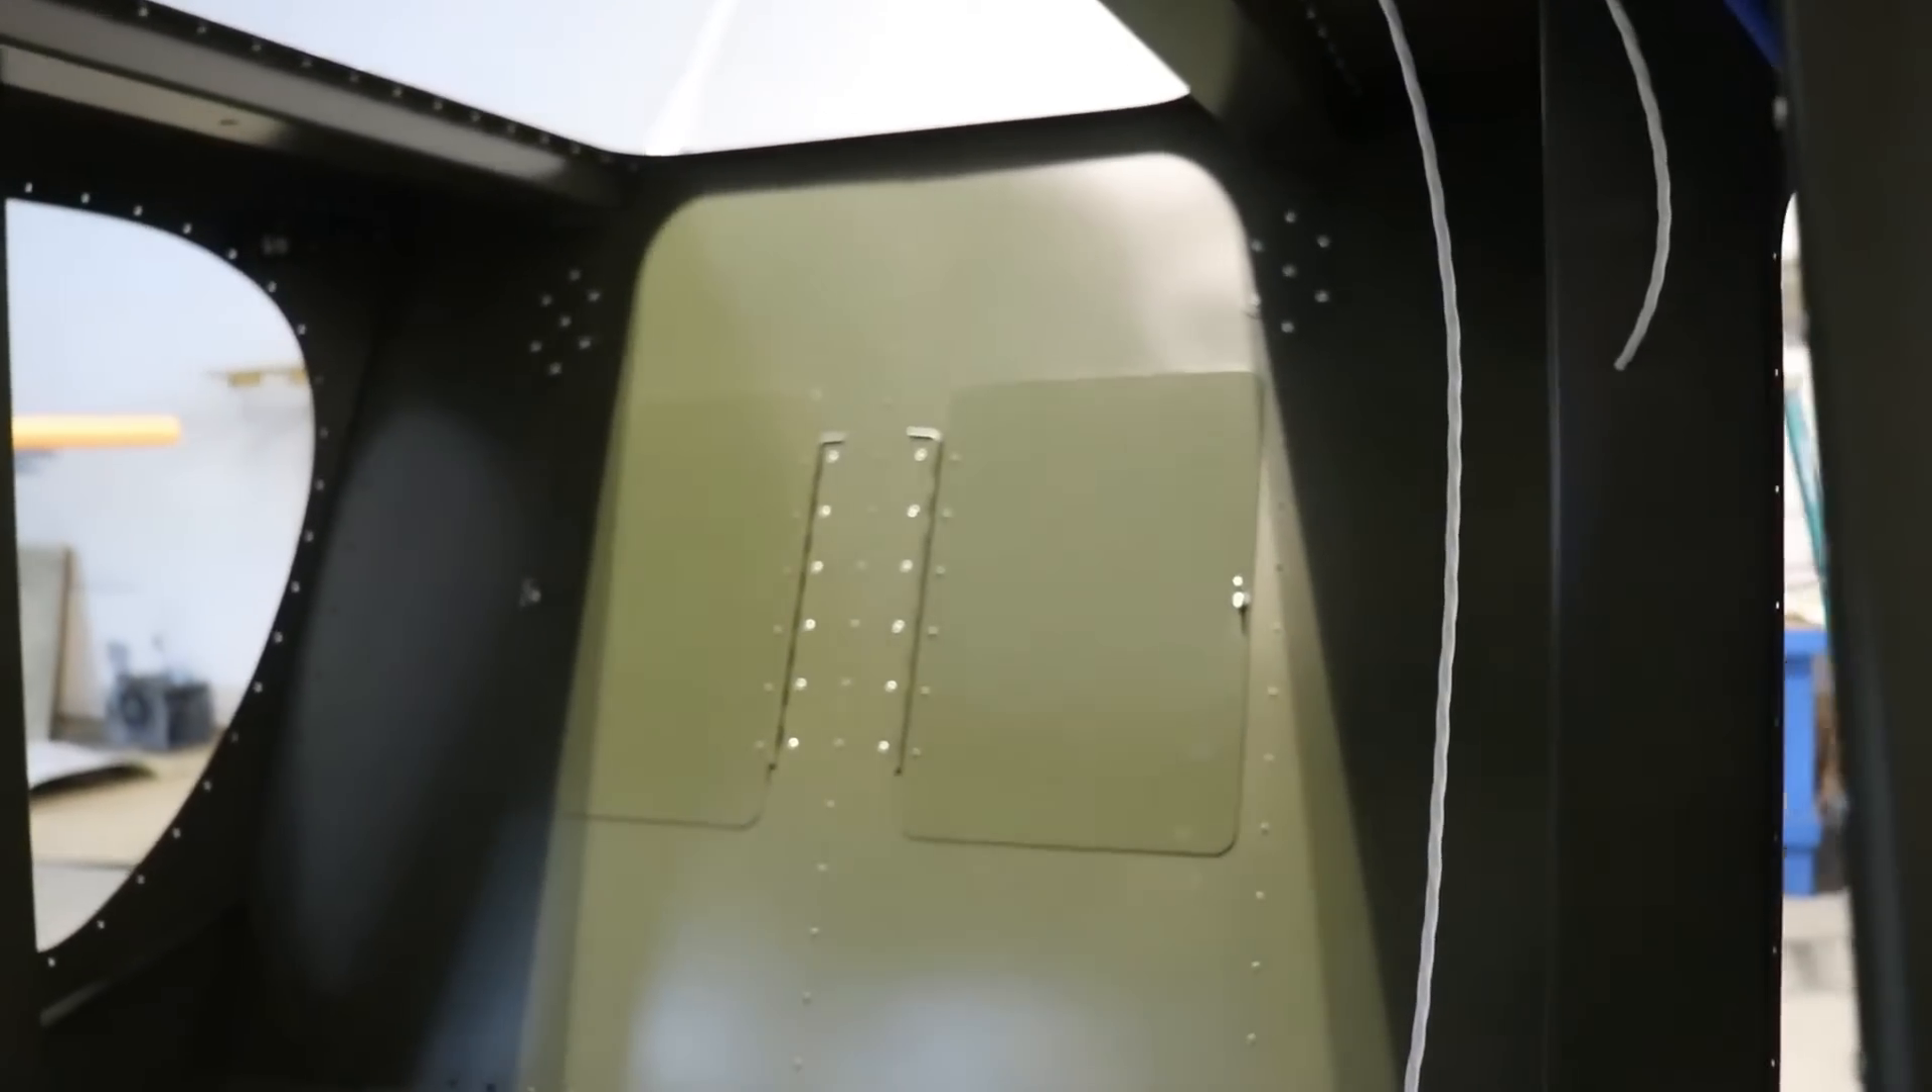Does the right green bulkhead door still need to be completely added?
No.